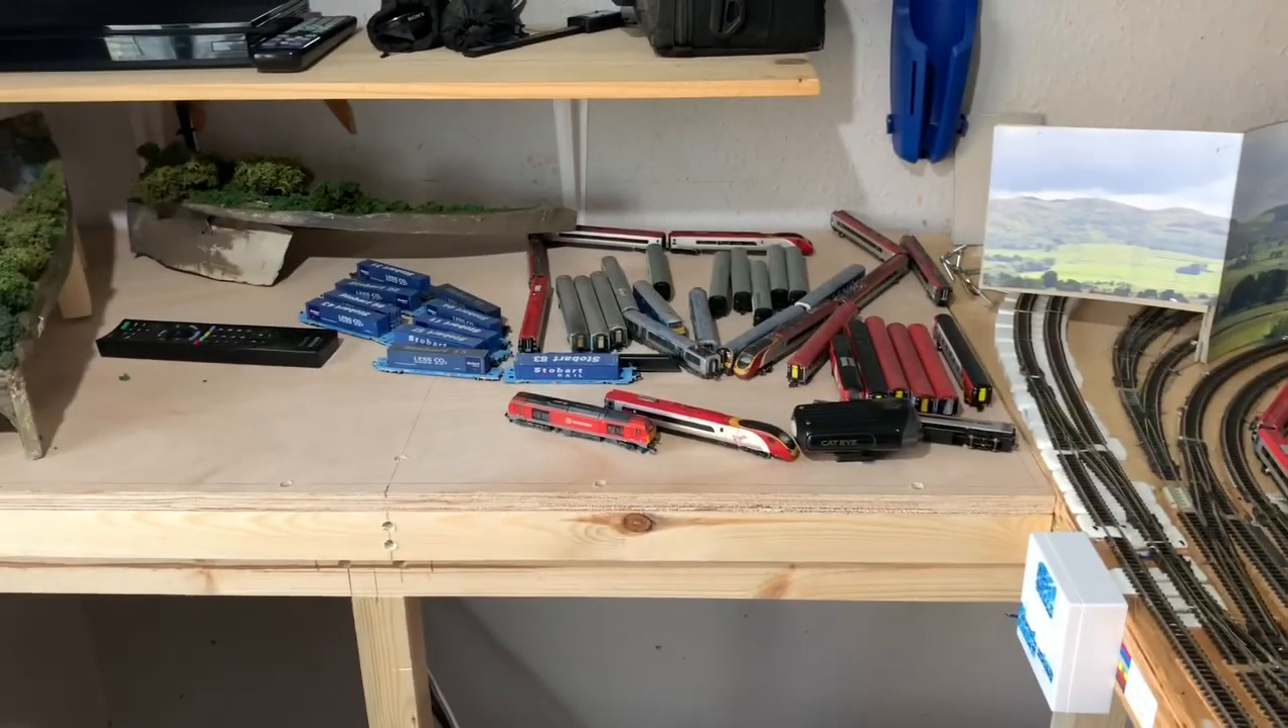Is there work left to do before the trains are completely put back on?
Yes.